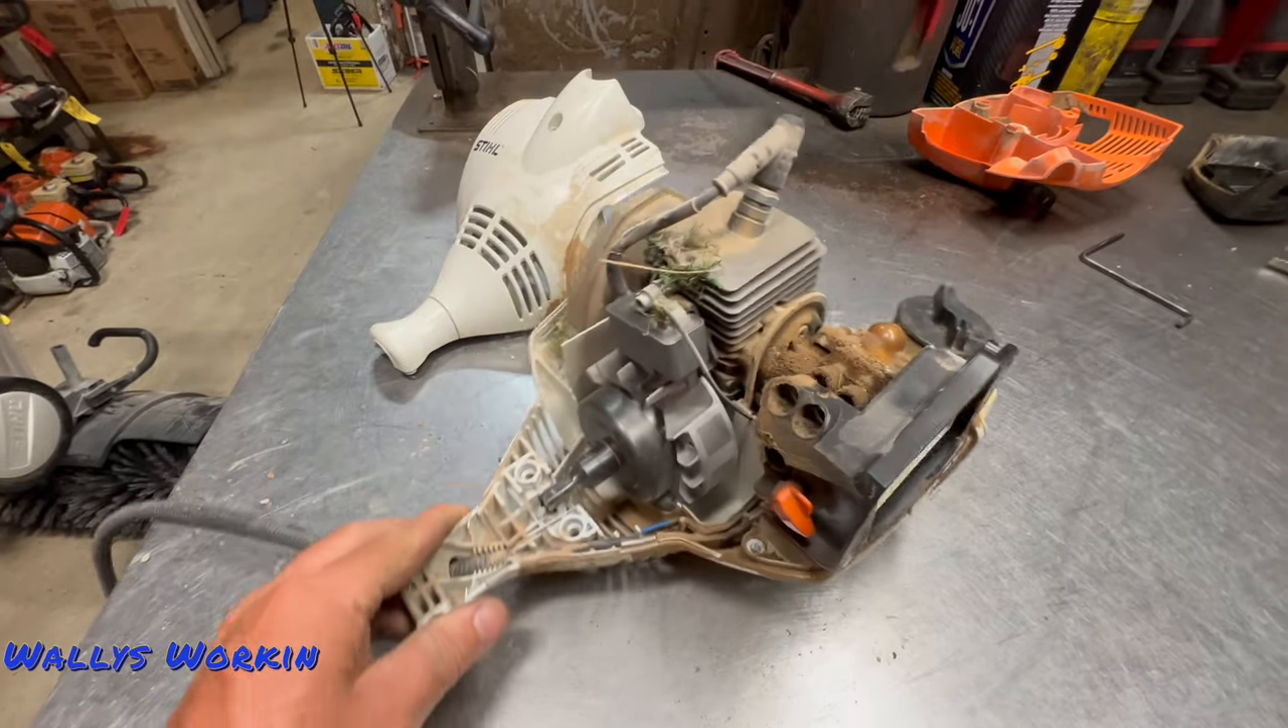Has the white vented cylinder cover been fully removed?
Yes.